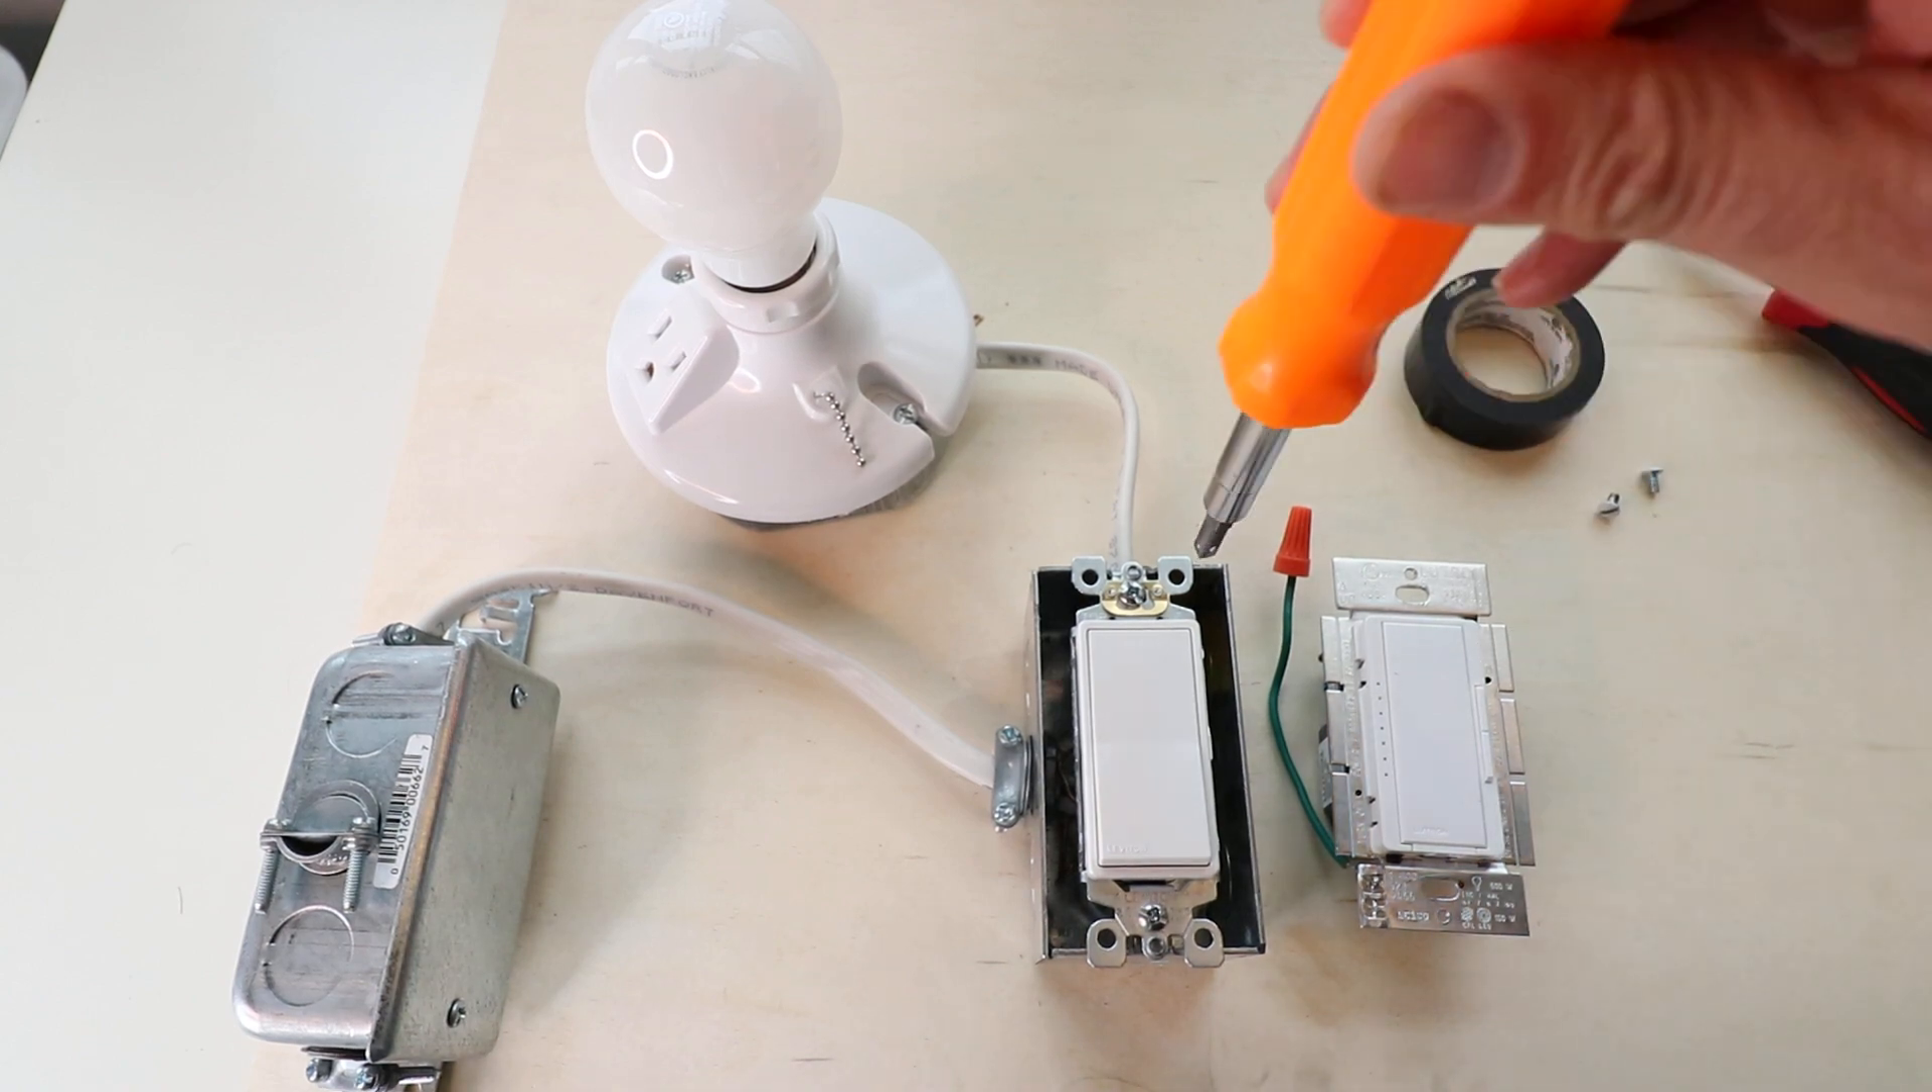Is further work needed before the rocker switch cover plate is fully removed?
No.